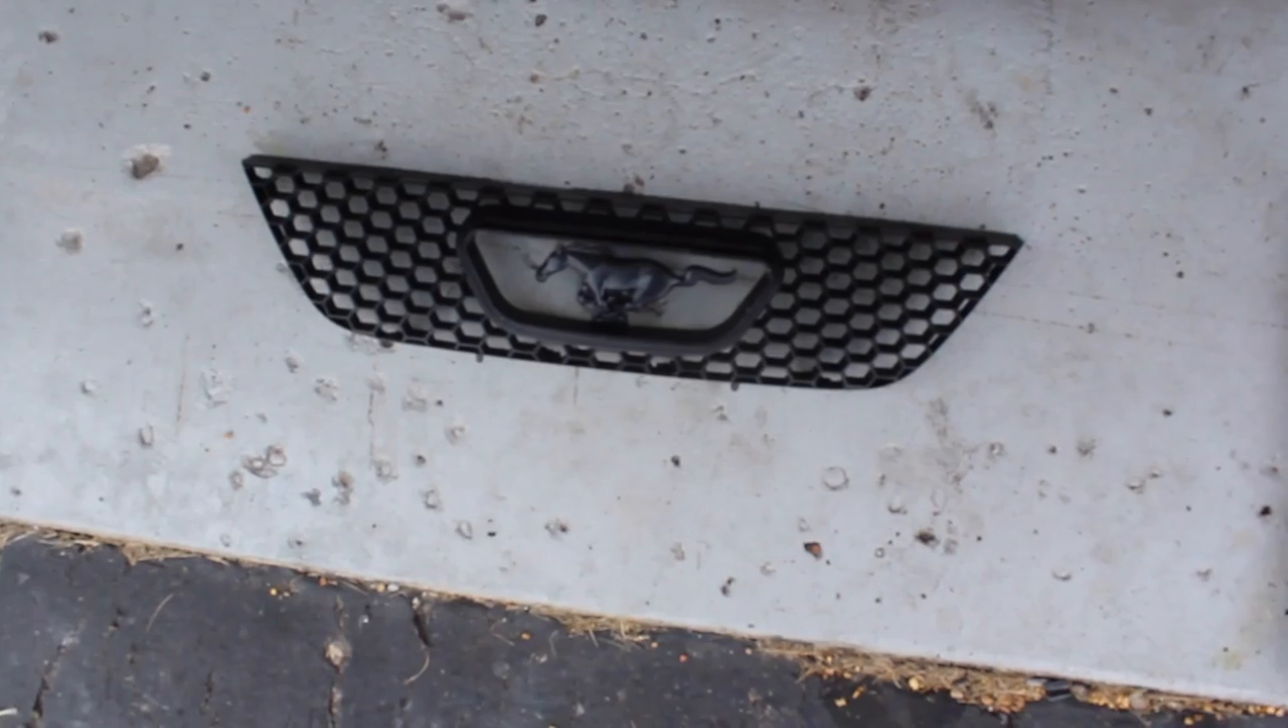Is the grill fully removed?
Yes.